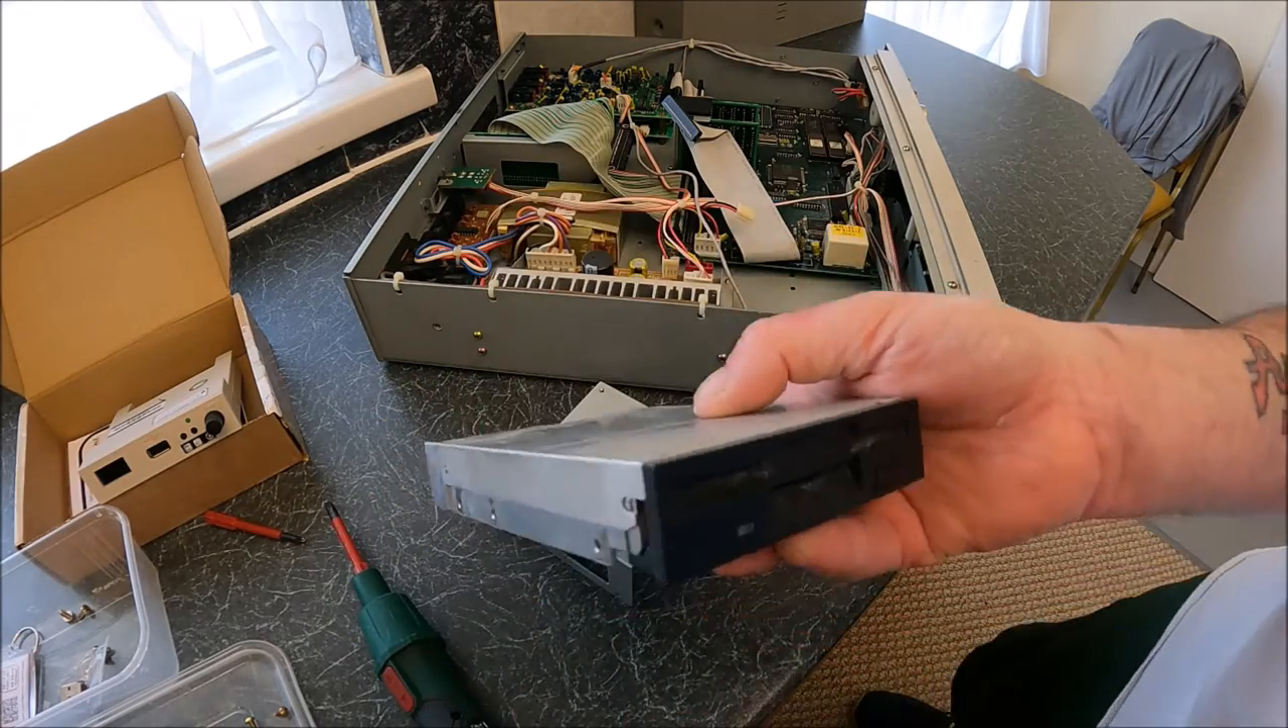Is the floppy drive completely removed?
Yes.